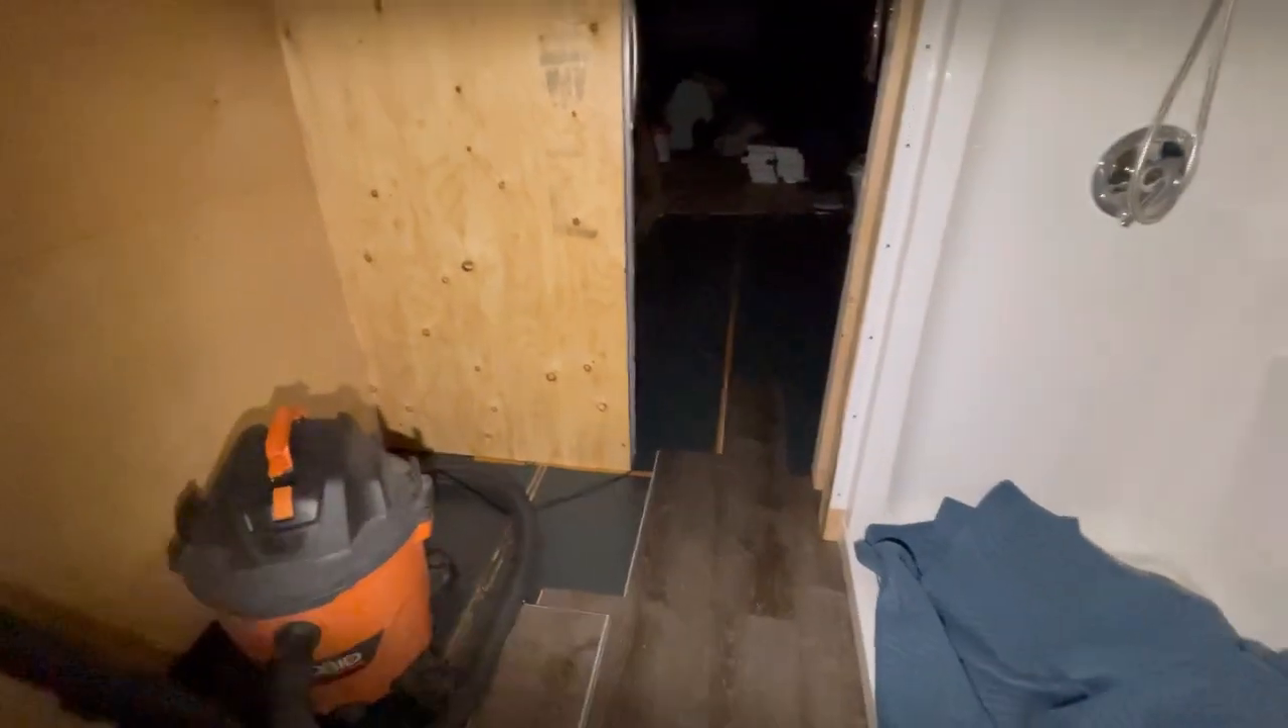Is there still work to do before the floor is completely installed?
Yes.